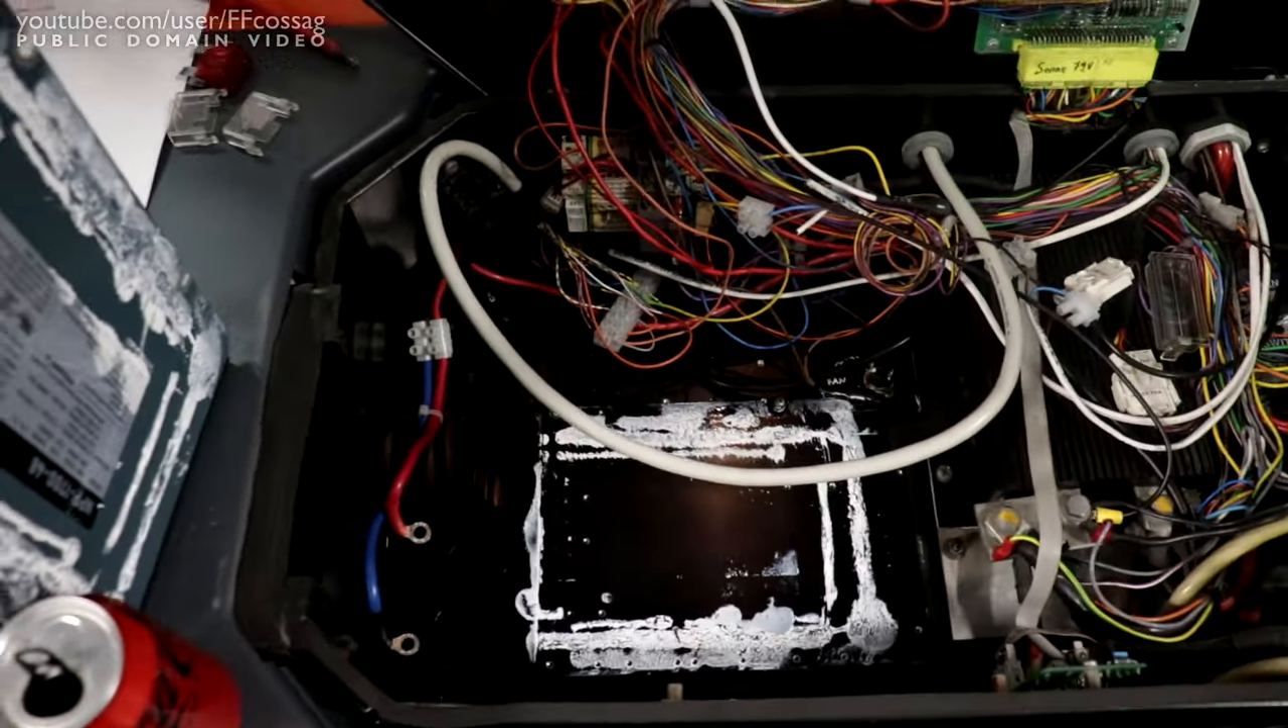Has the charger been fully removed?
Yes.